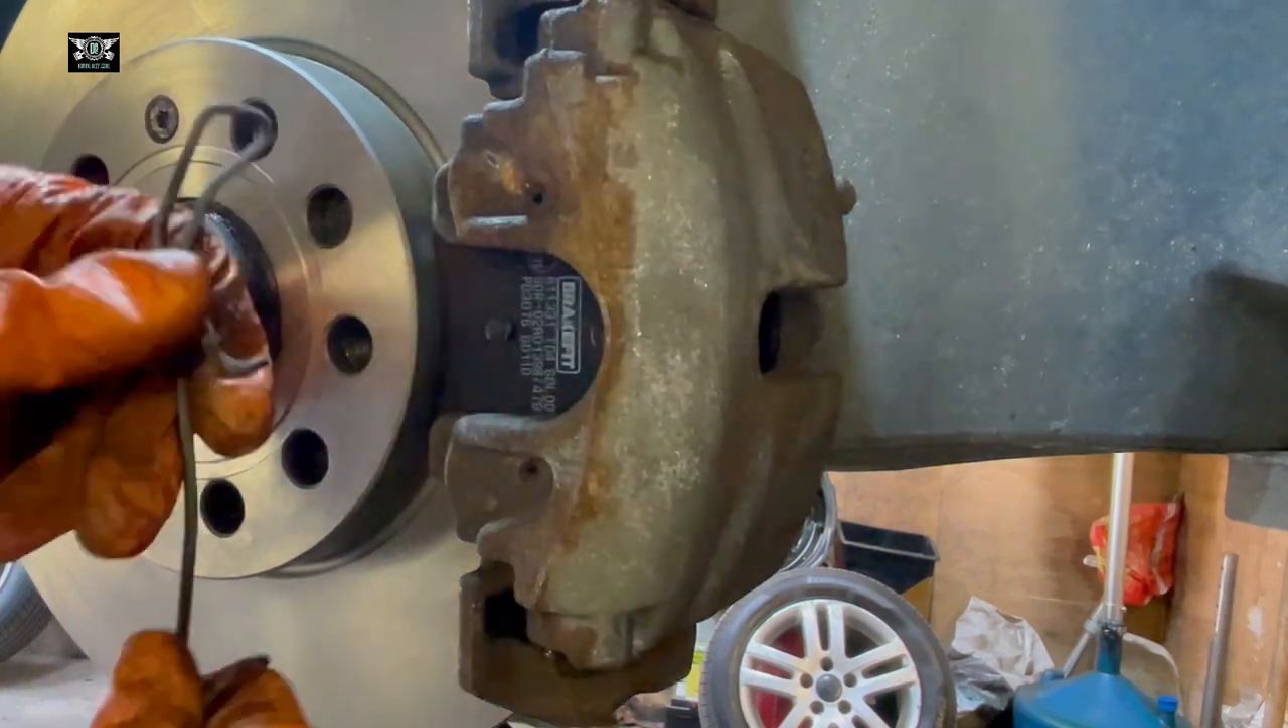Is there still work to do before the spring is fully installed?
Yes.